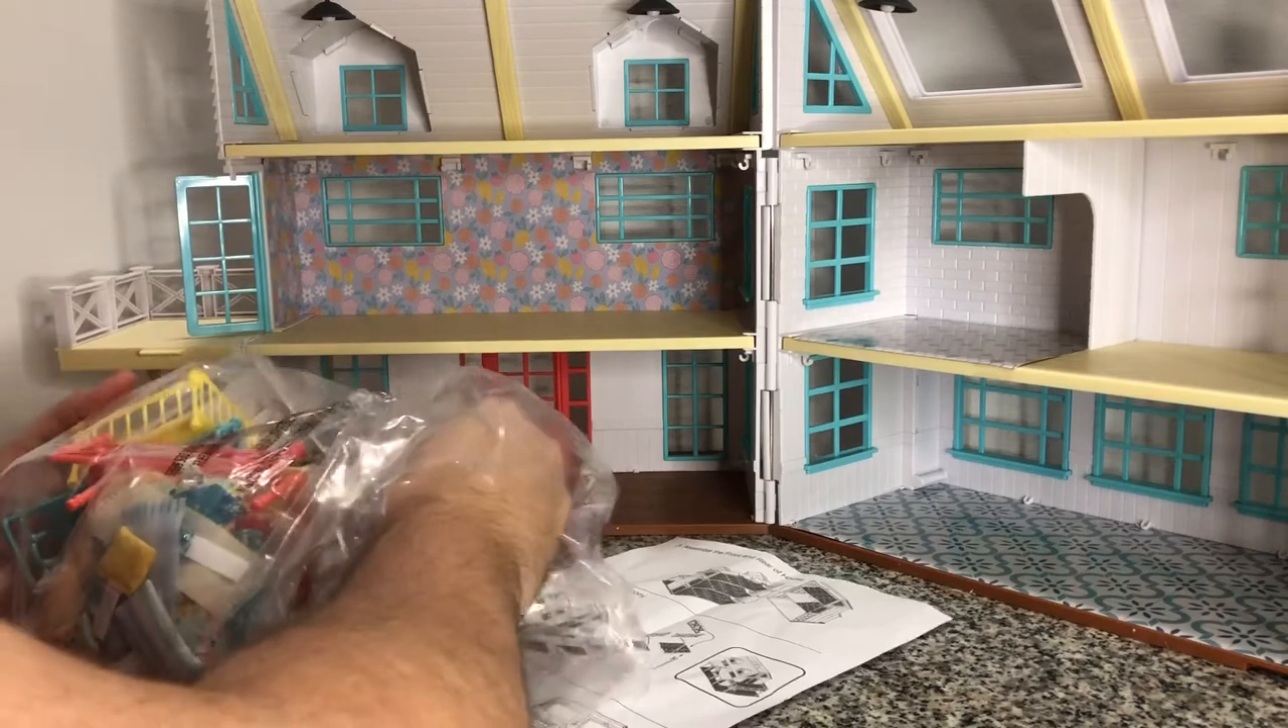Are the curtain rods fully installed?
No.